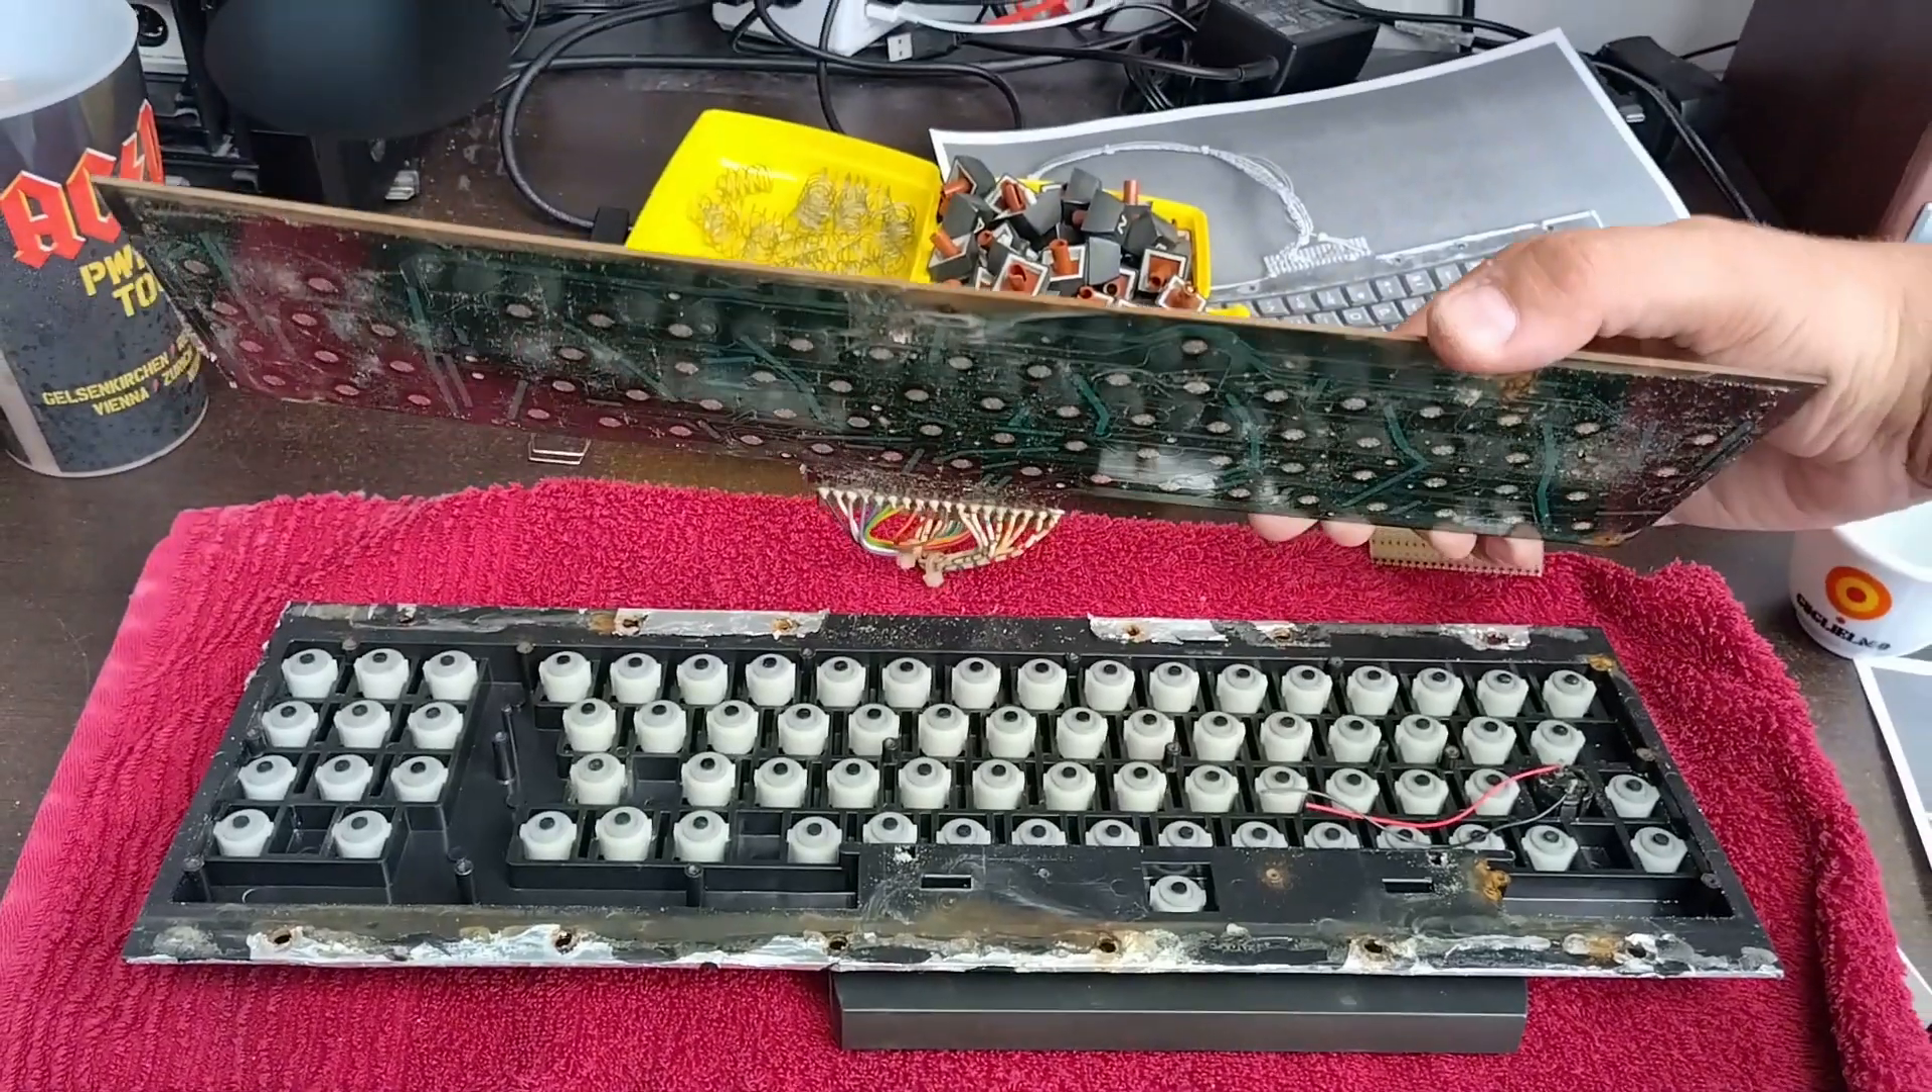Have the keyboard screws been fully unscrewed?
Yes.